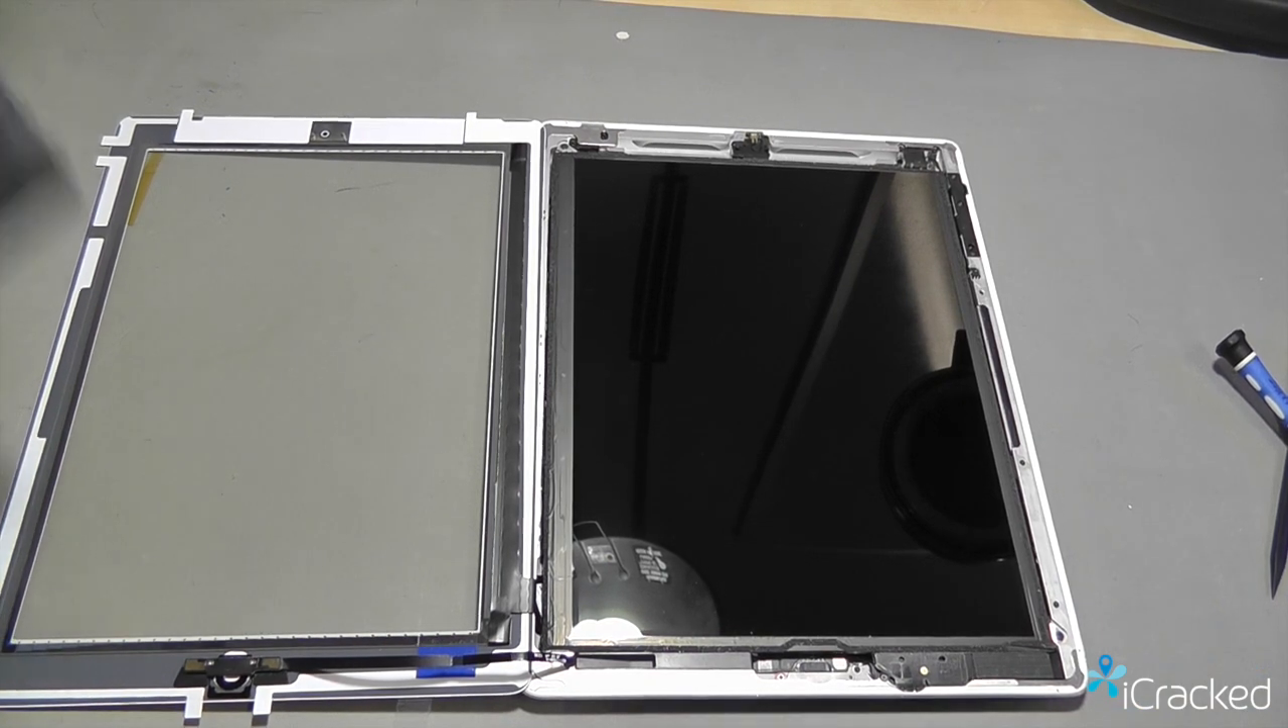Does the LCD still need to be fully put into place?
No.